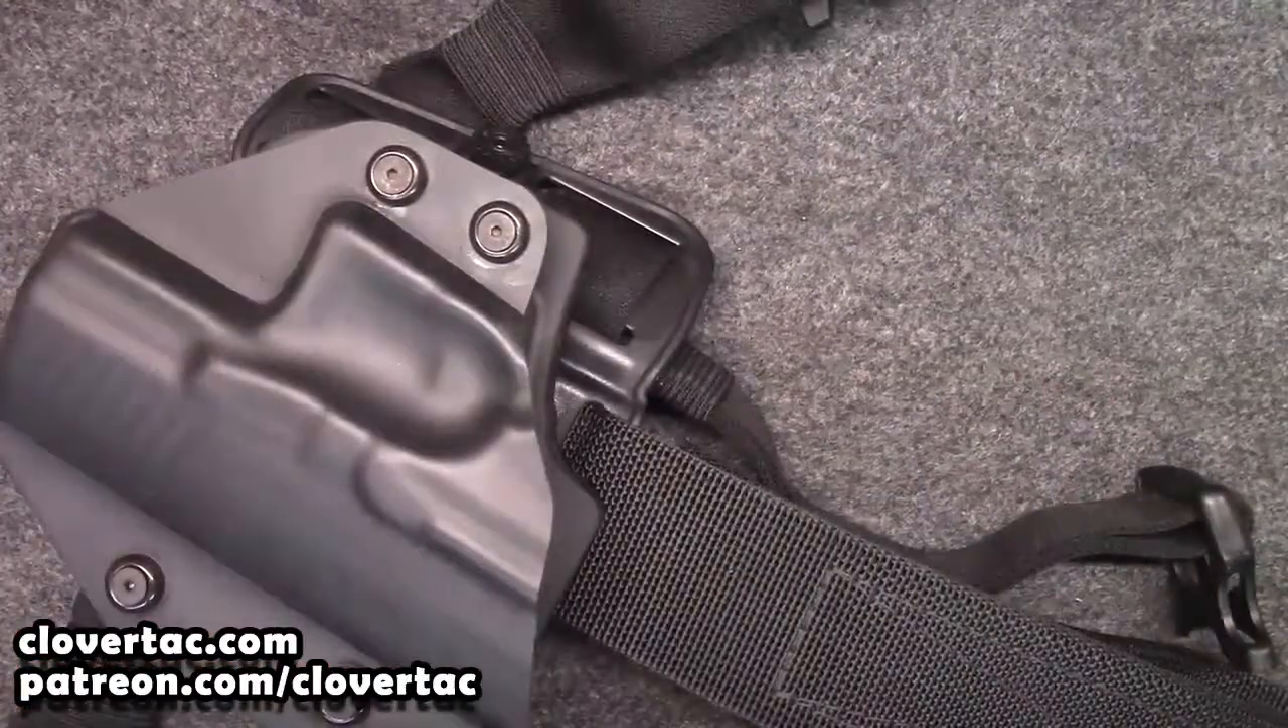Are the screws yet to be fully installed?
No.